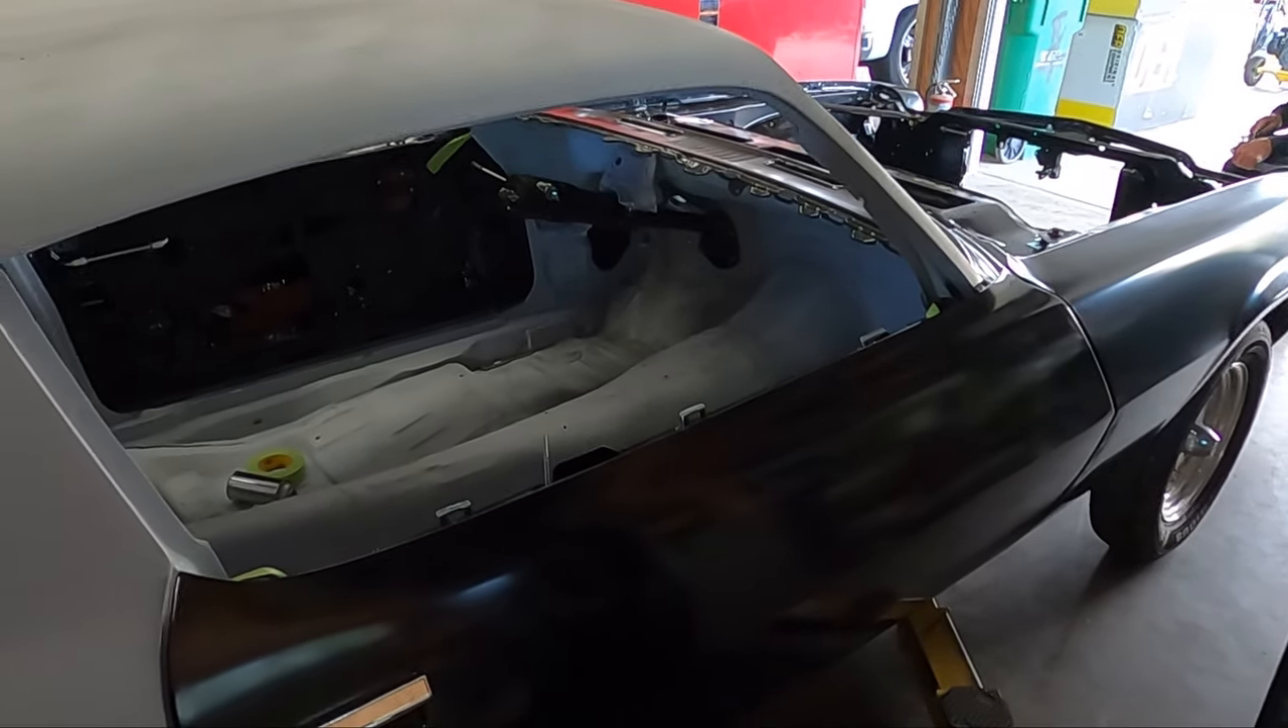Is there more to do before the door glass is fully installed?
Yes.